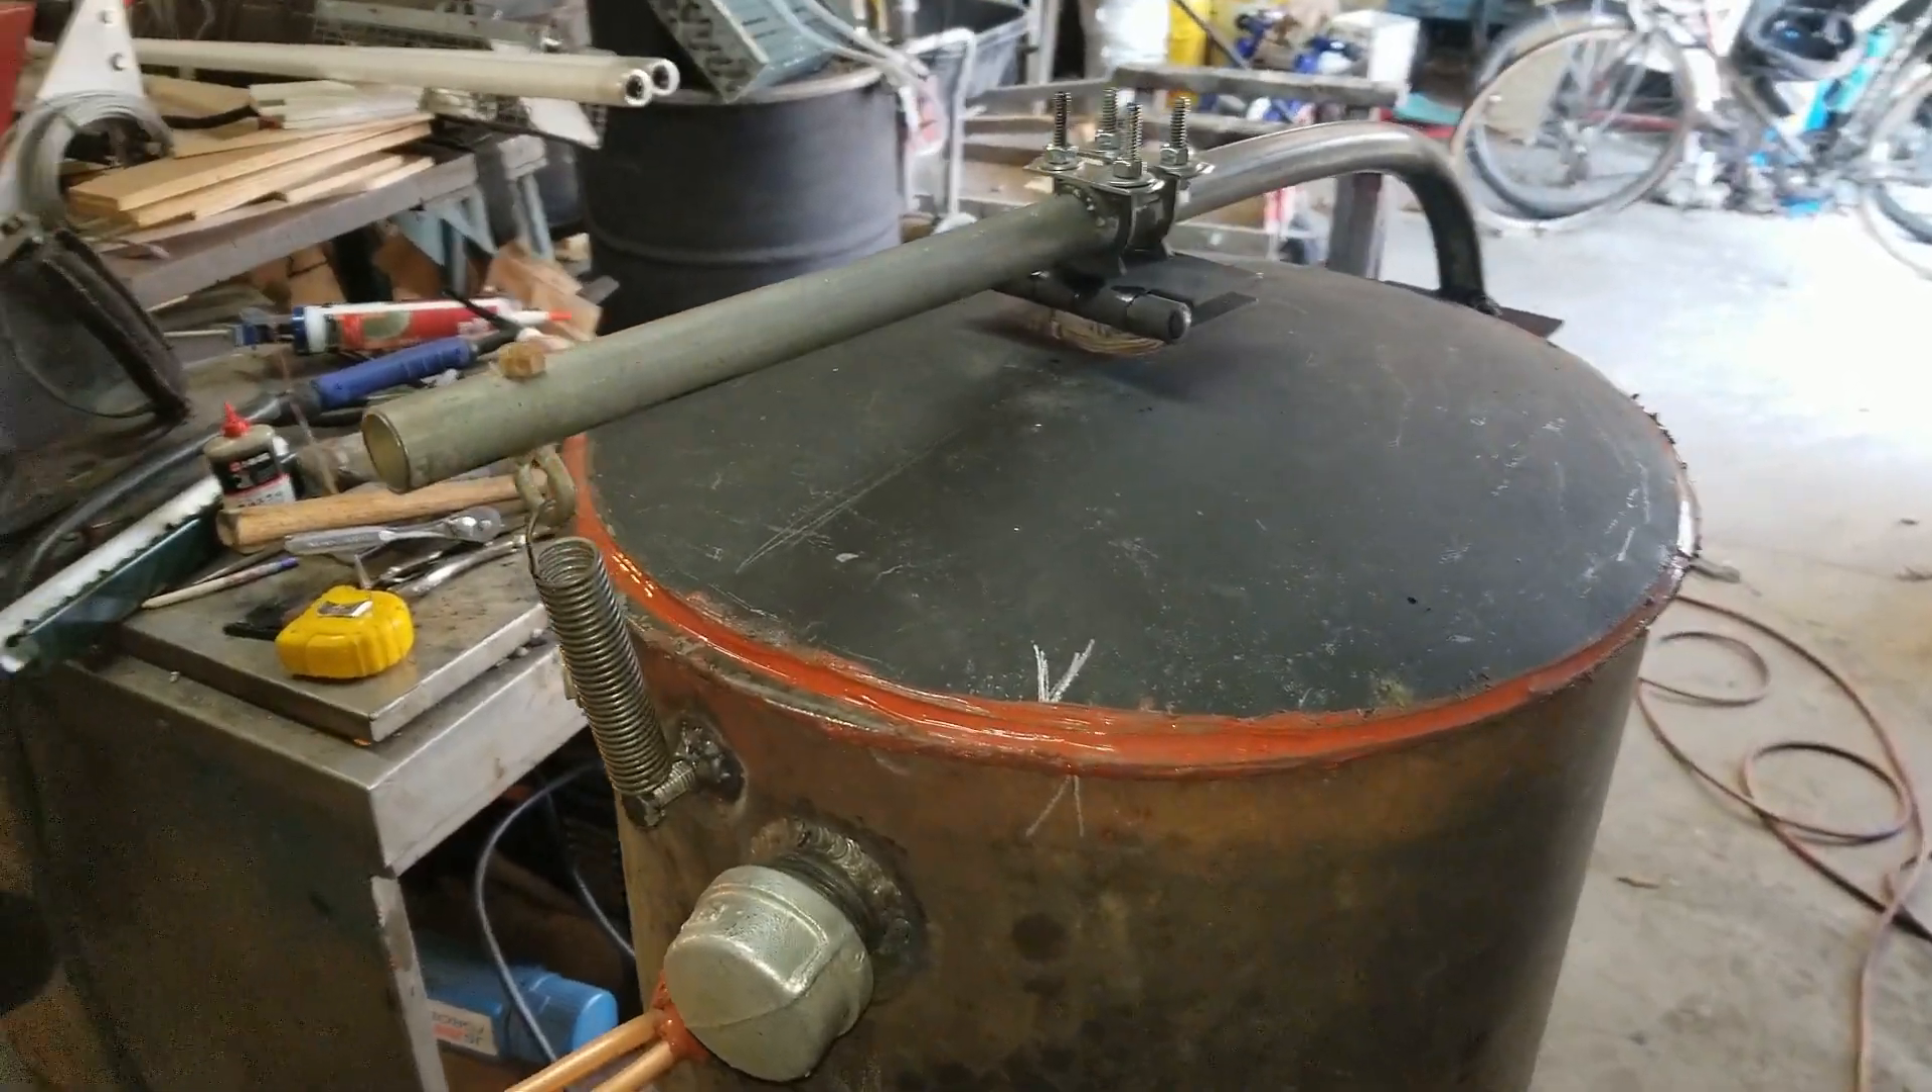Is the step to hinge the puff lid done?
Yes.